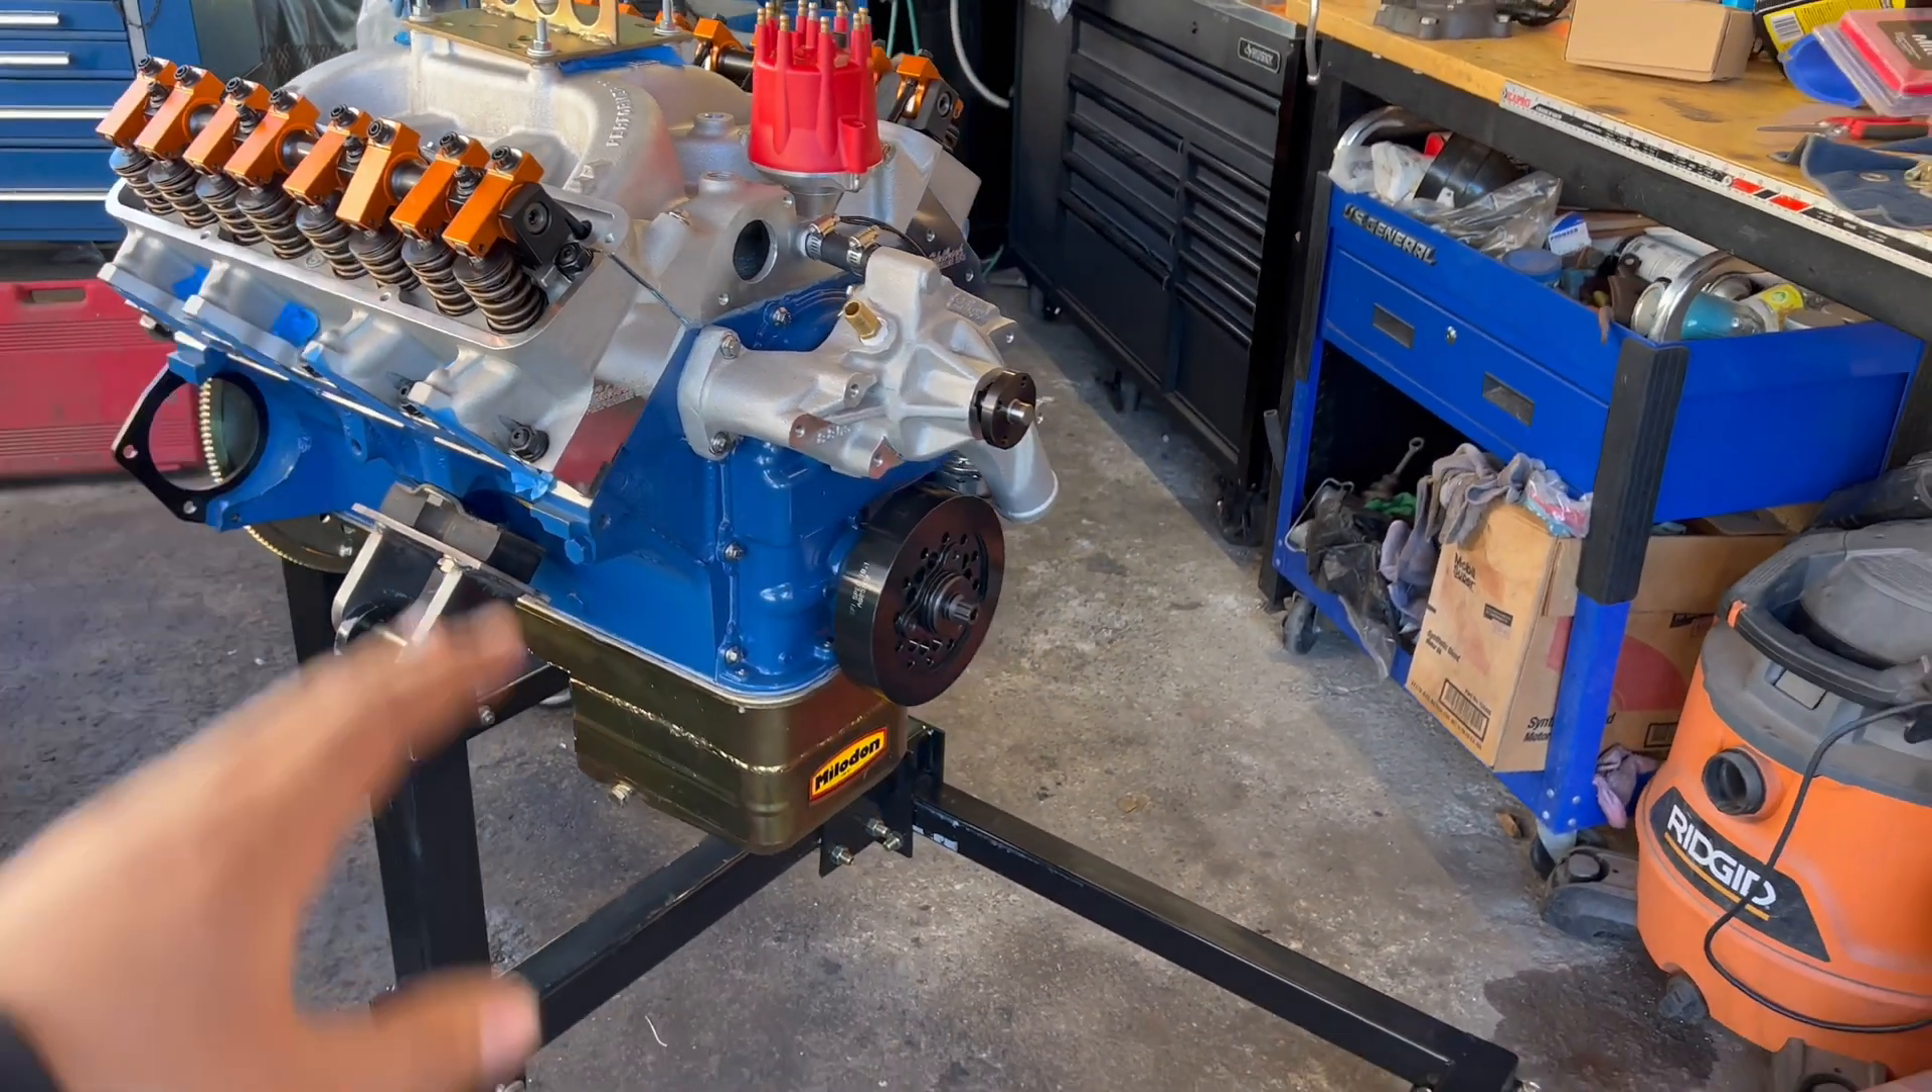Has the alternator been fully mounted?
No.